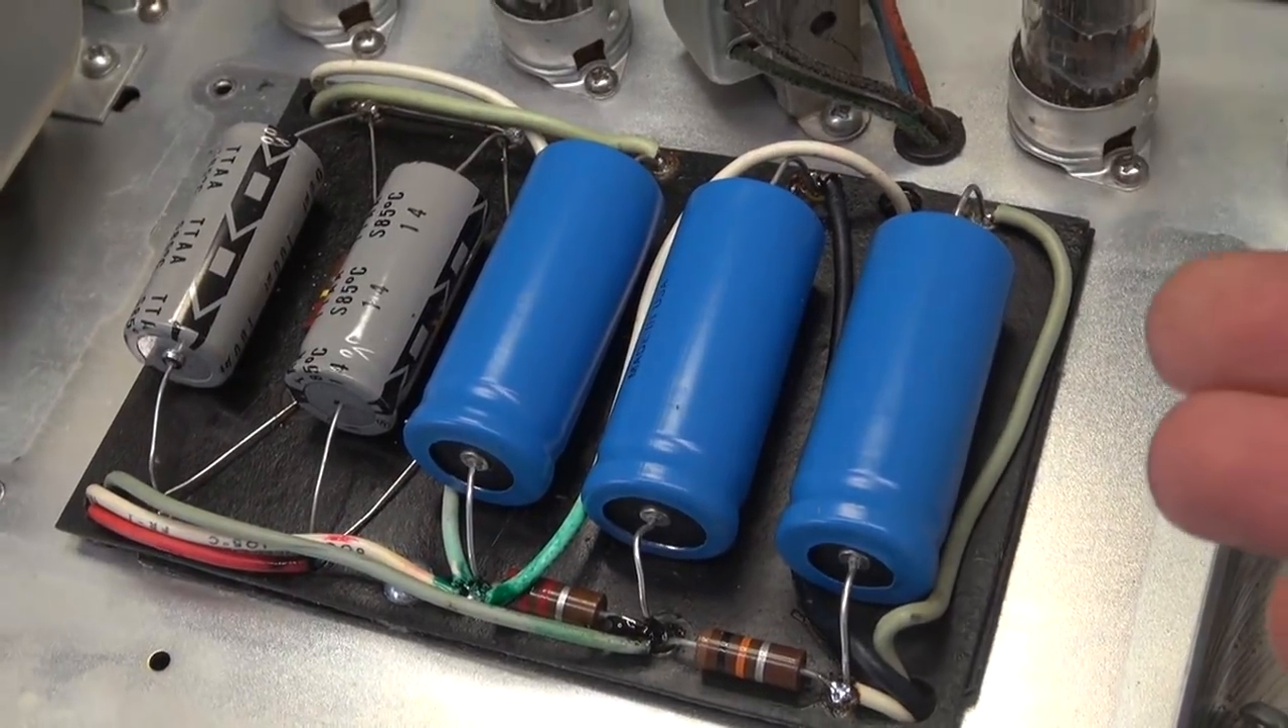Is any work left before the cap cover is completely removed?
No.